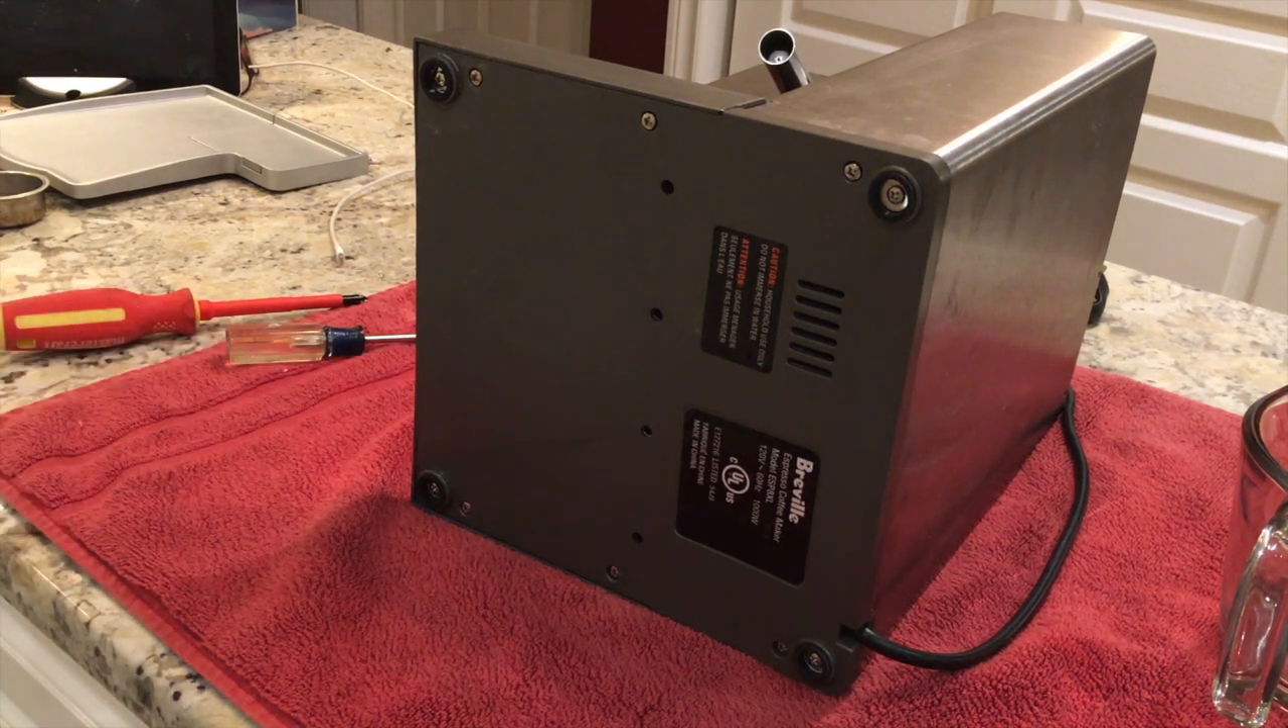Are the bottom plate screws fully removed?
No.